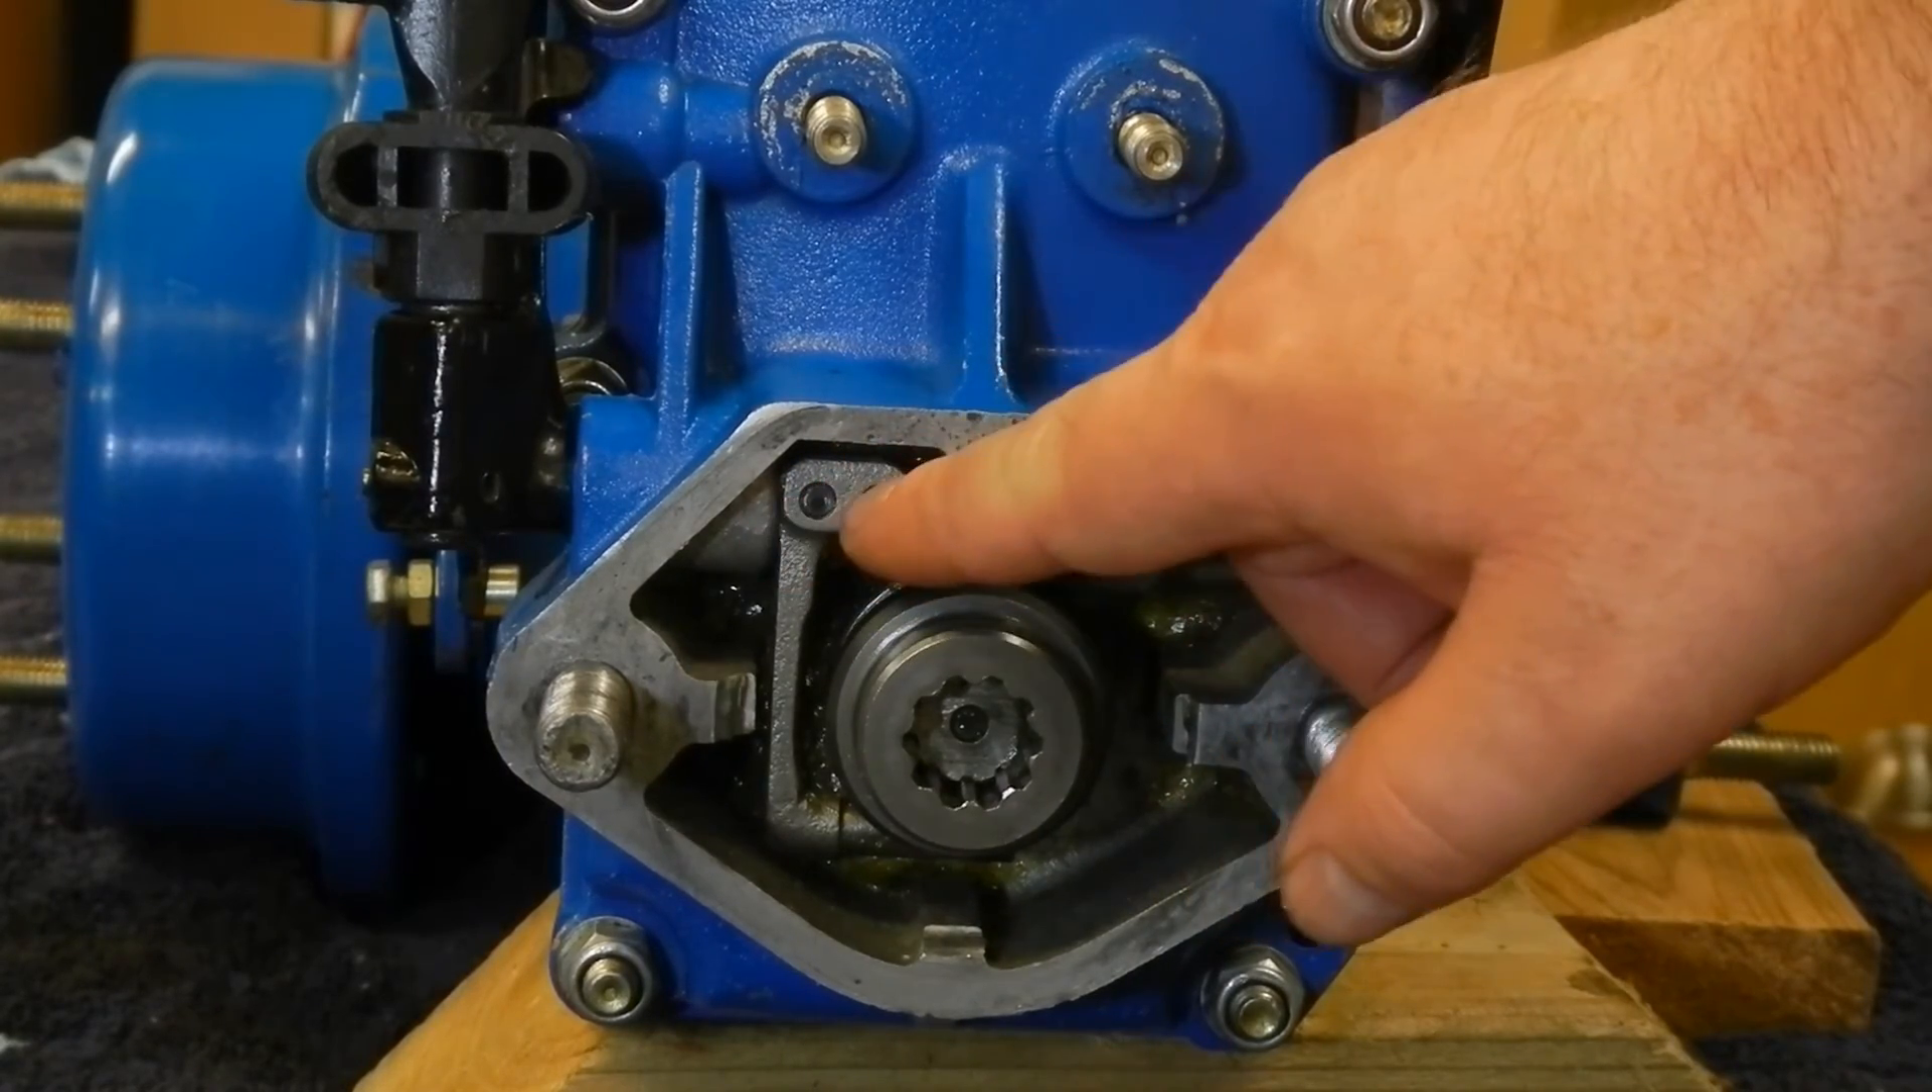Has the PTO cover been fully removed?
Yes.